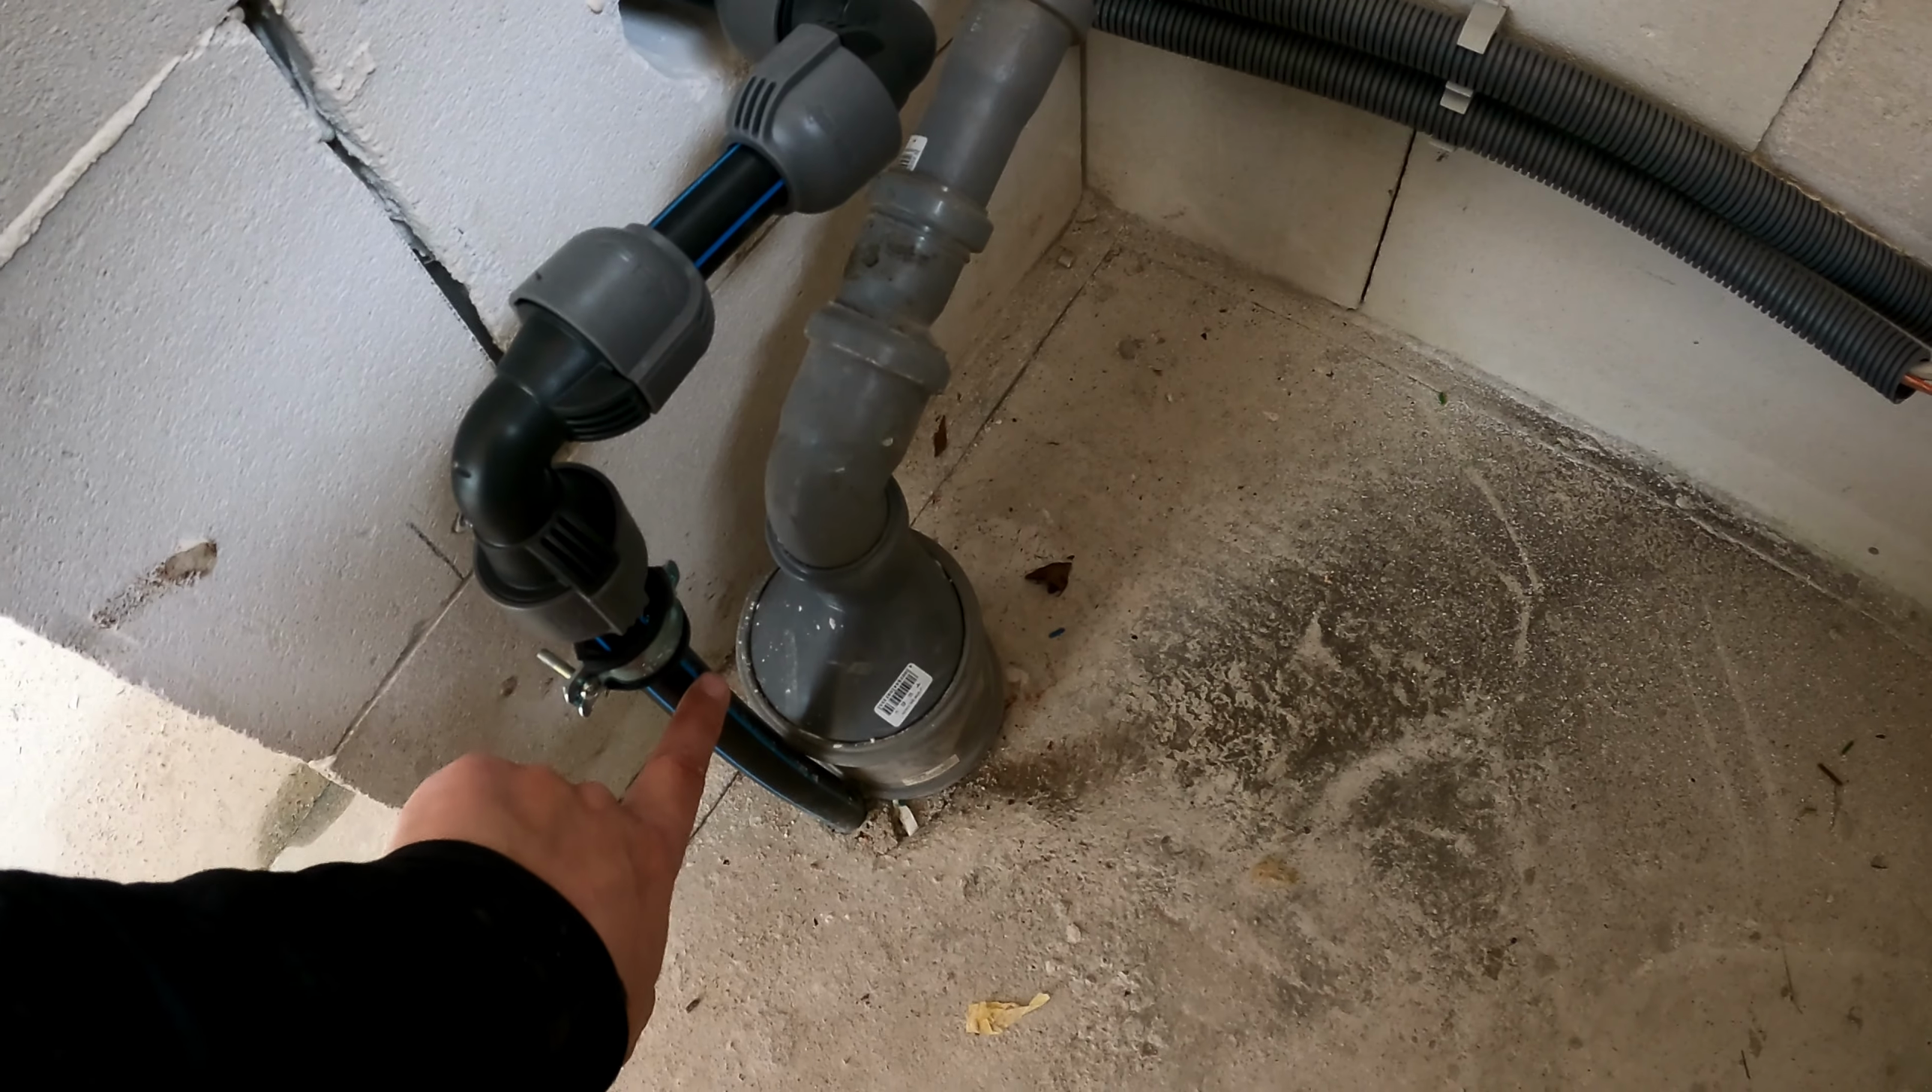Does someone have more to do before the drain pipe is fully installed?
No.